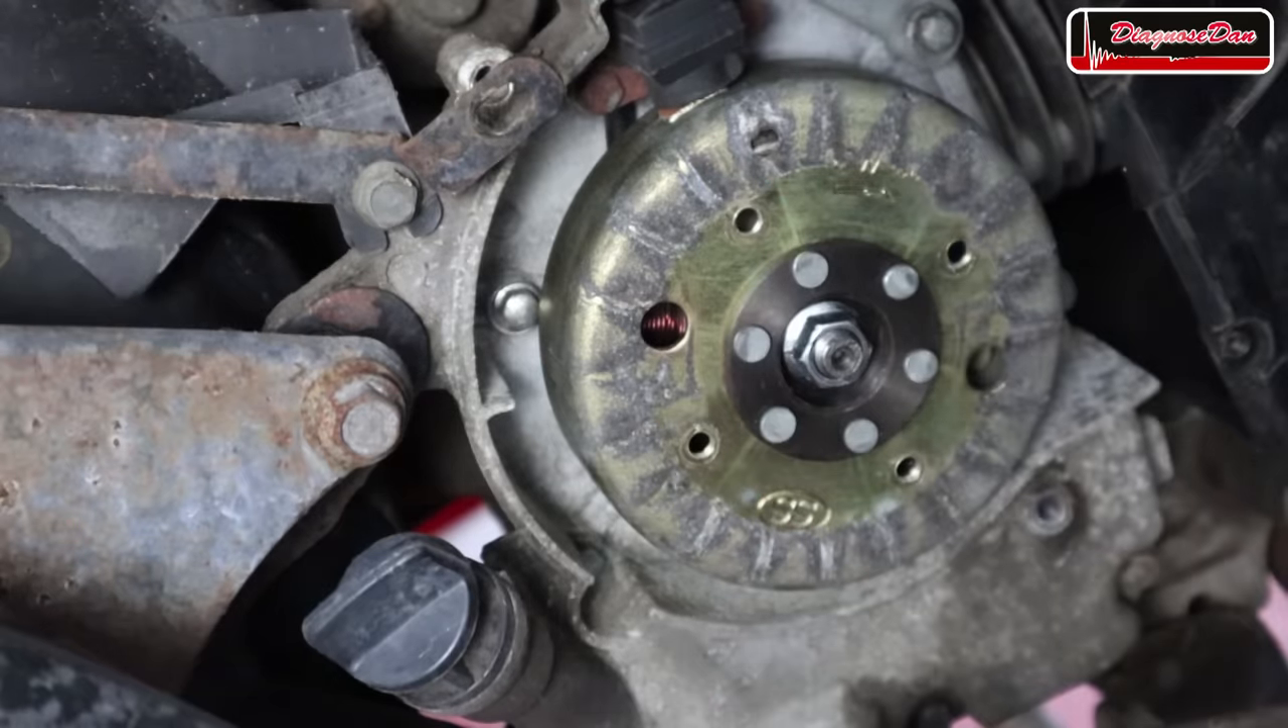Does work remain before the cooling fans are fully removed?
No.